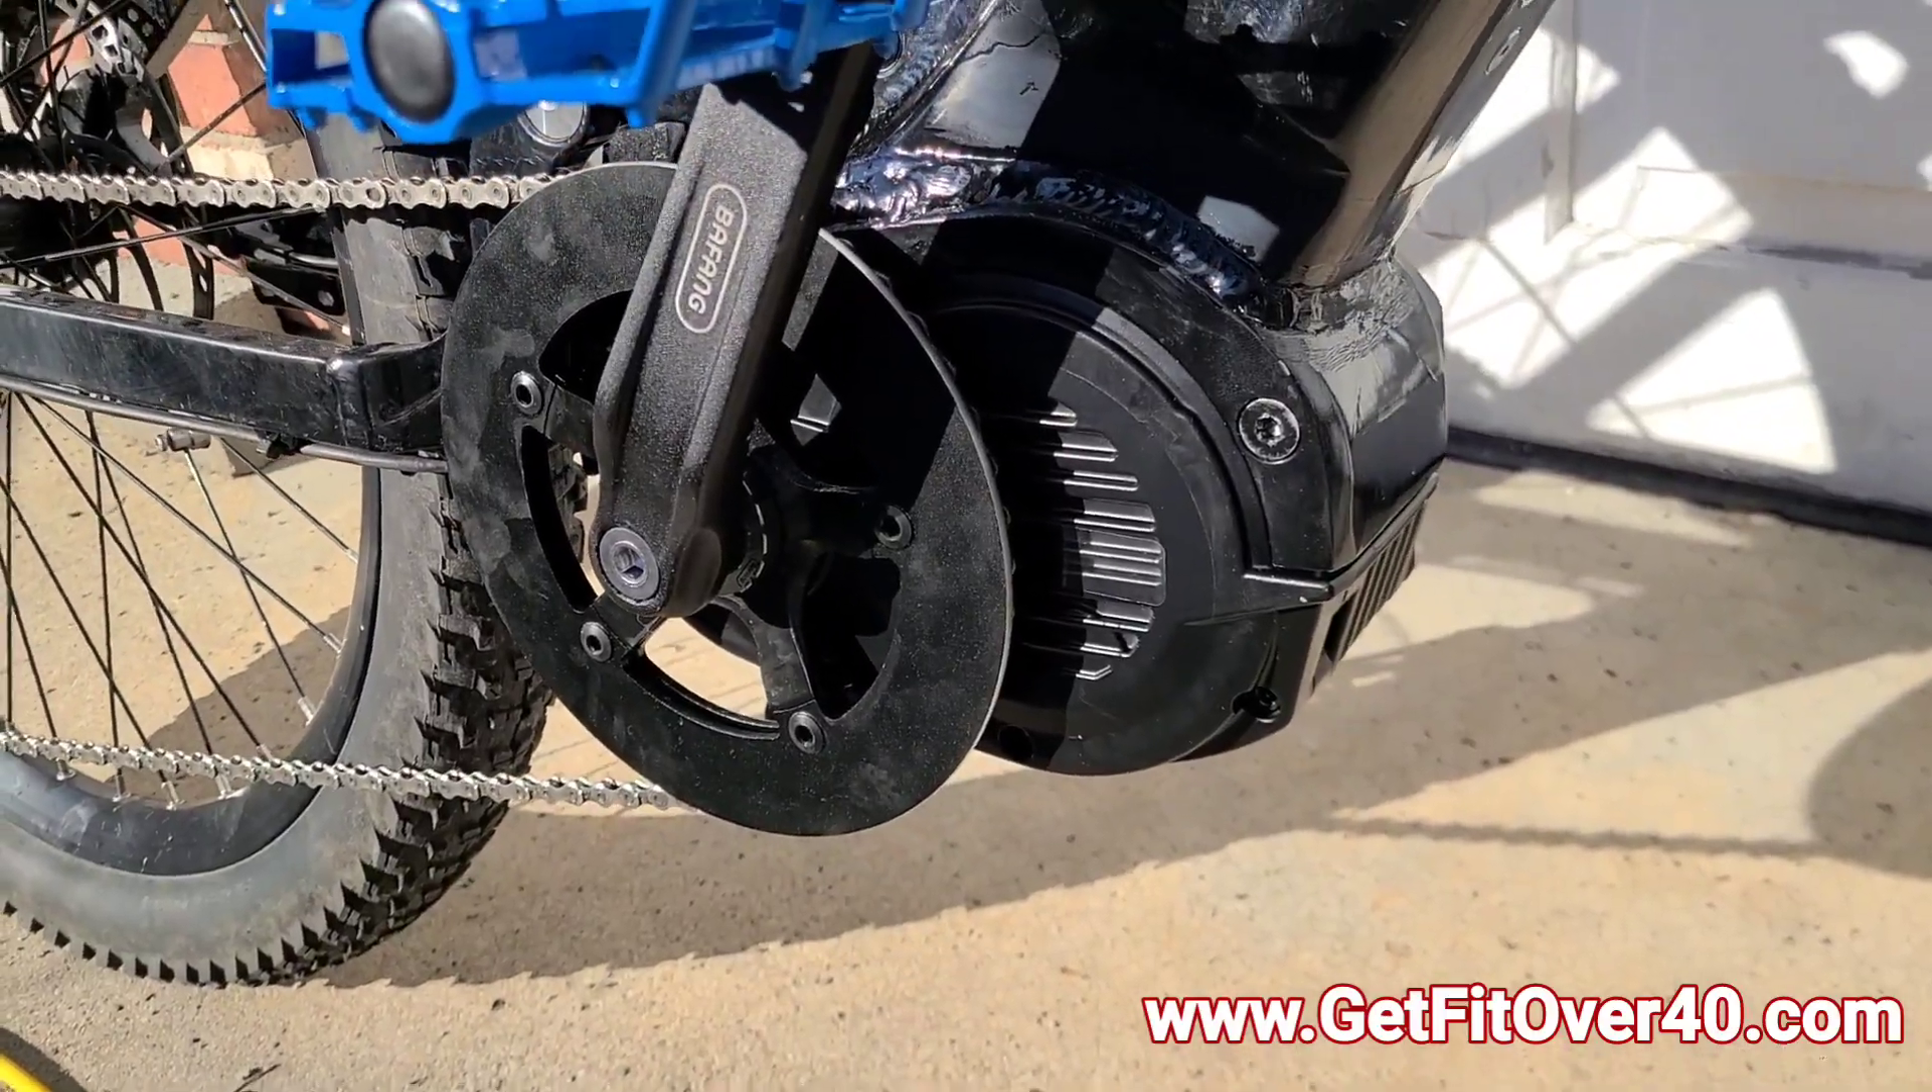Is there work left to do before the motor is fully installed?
No.